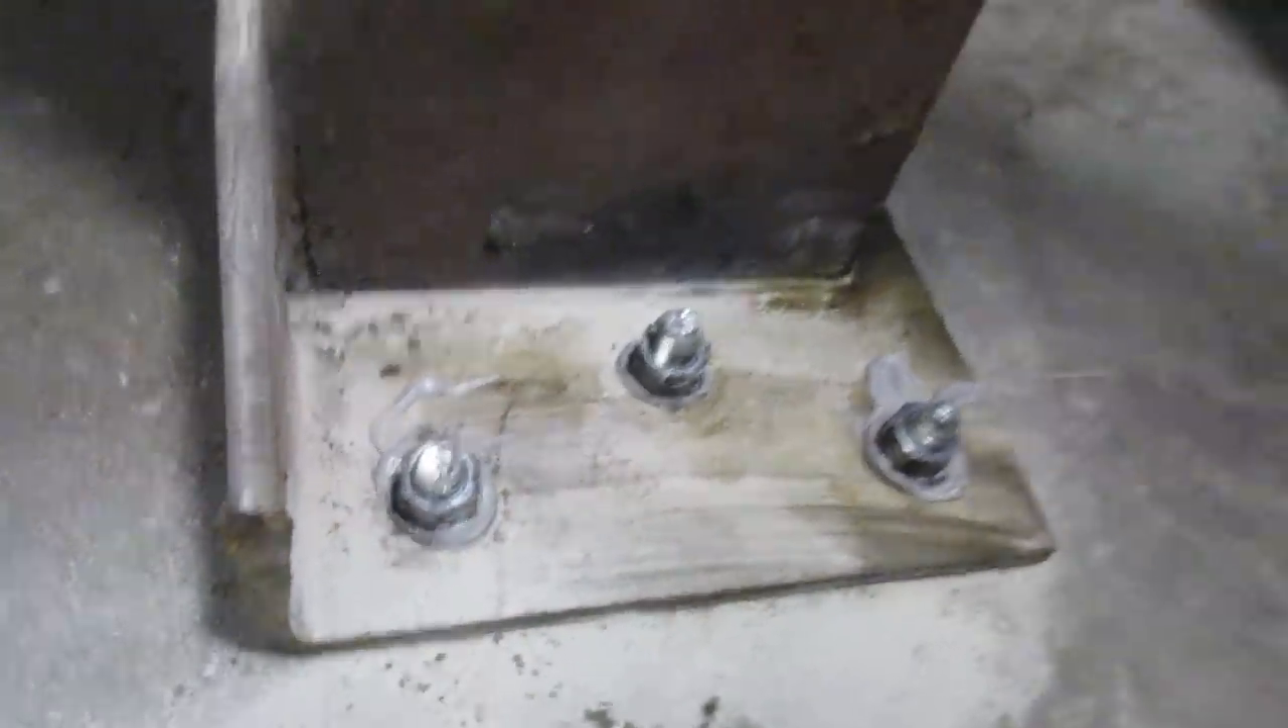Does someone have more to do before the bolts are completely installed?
No.